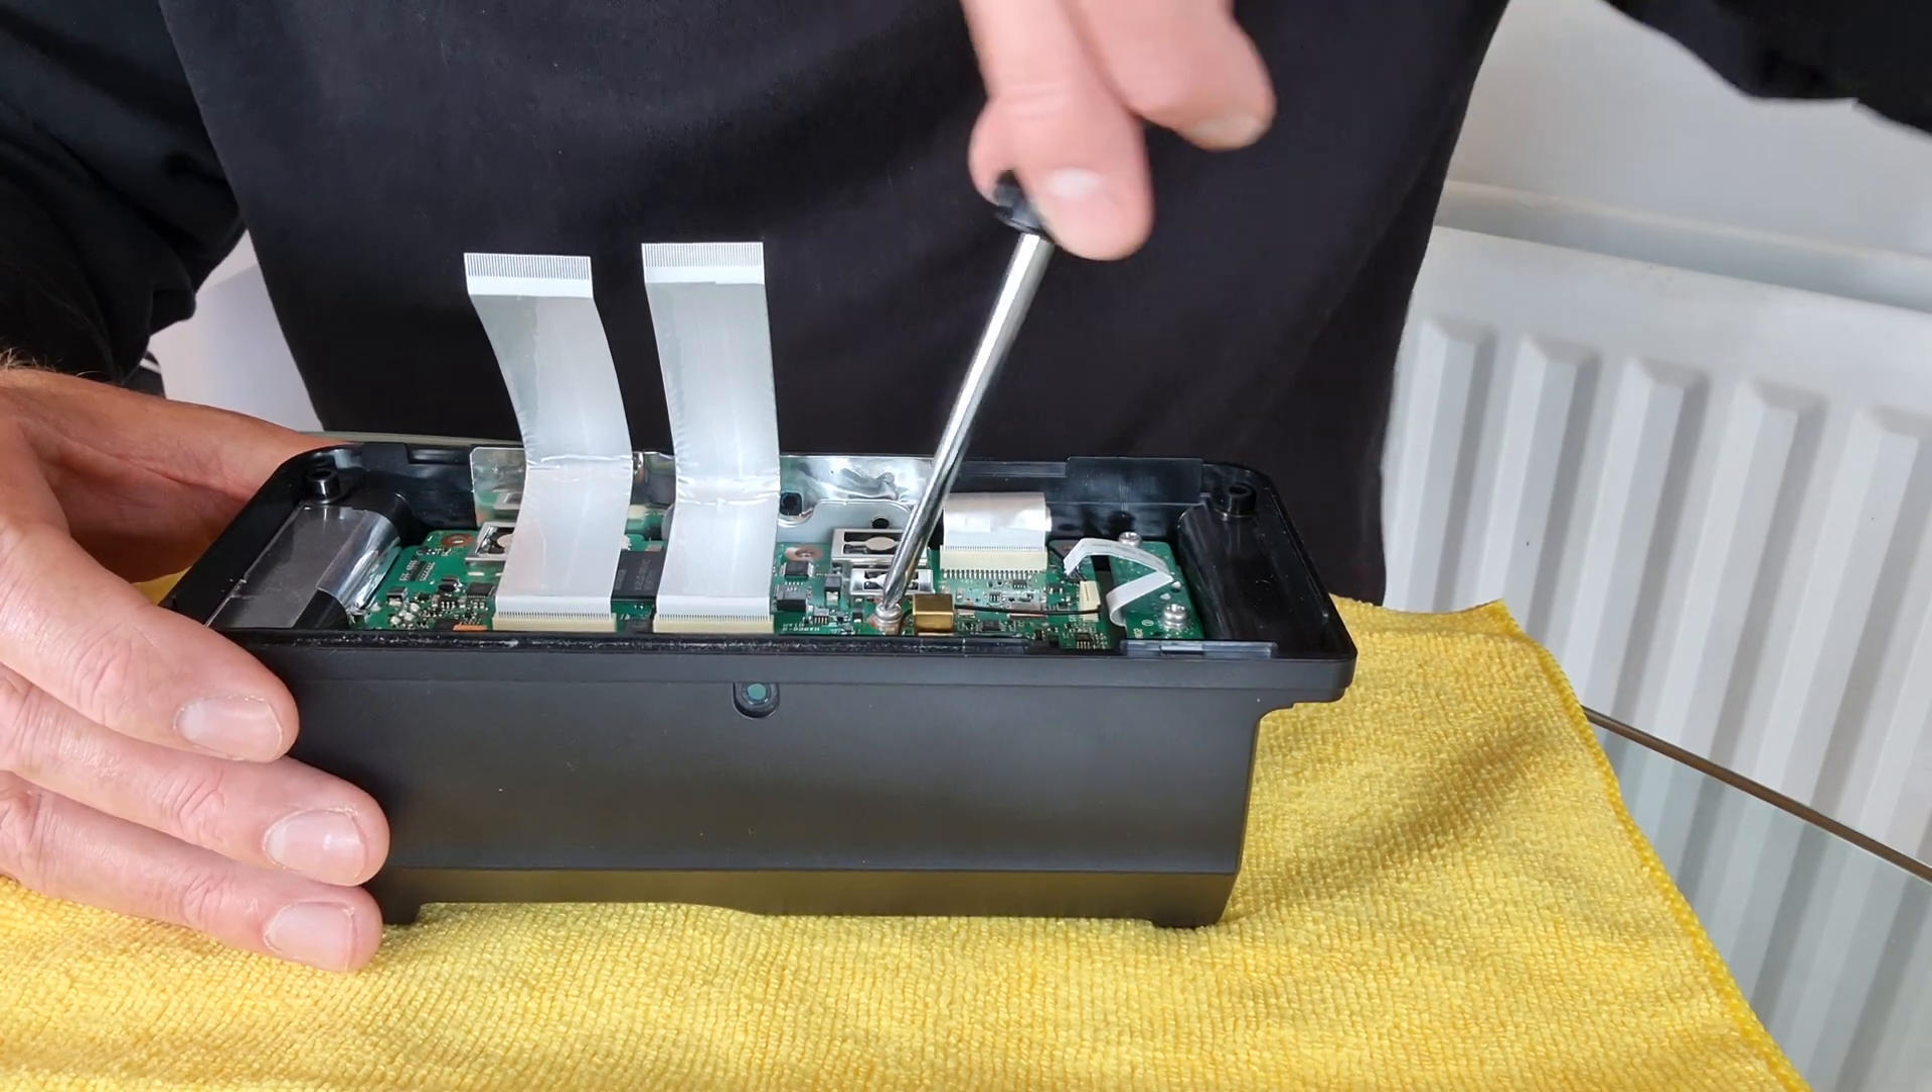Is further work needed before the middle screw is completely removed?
Yes.